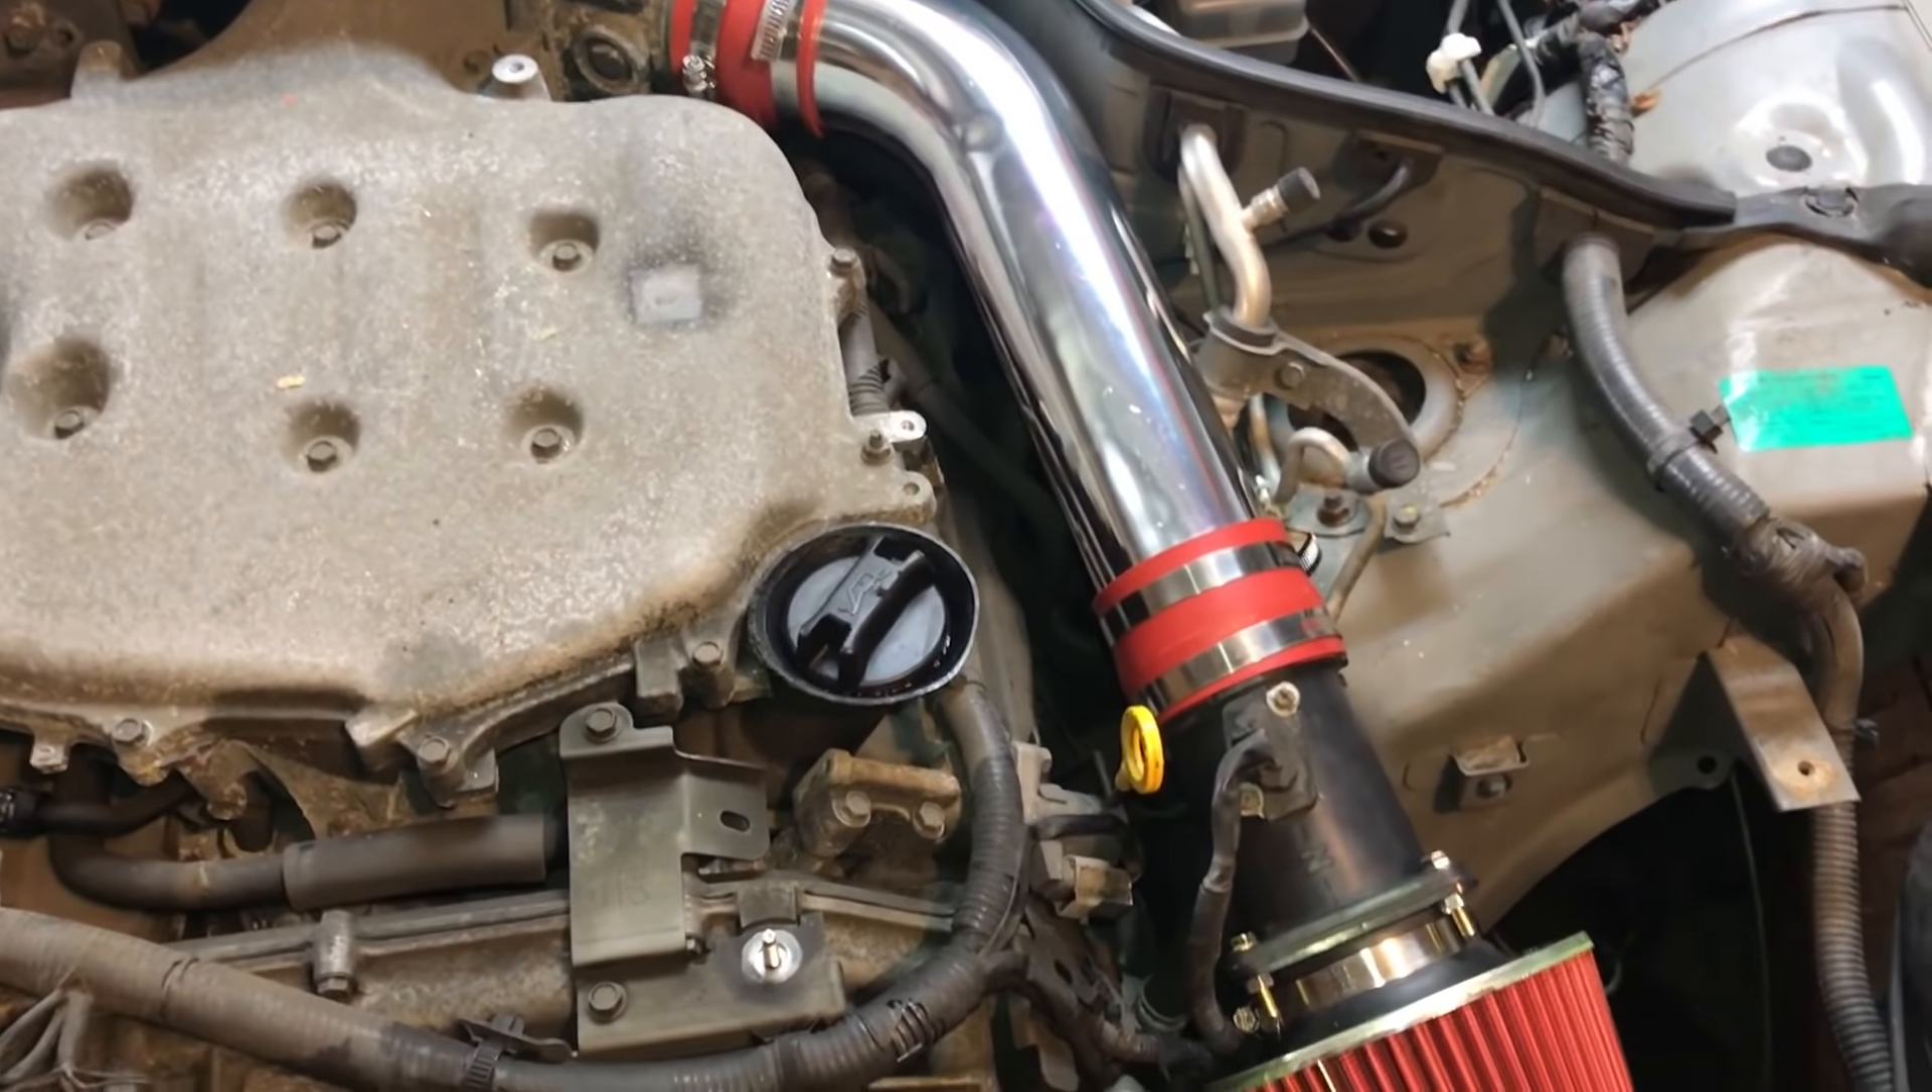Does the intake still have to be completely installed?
No.